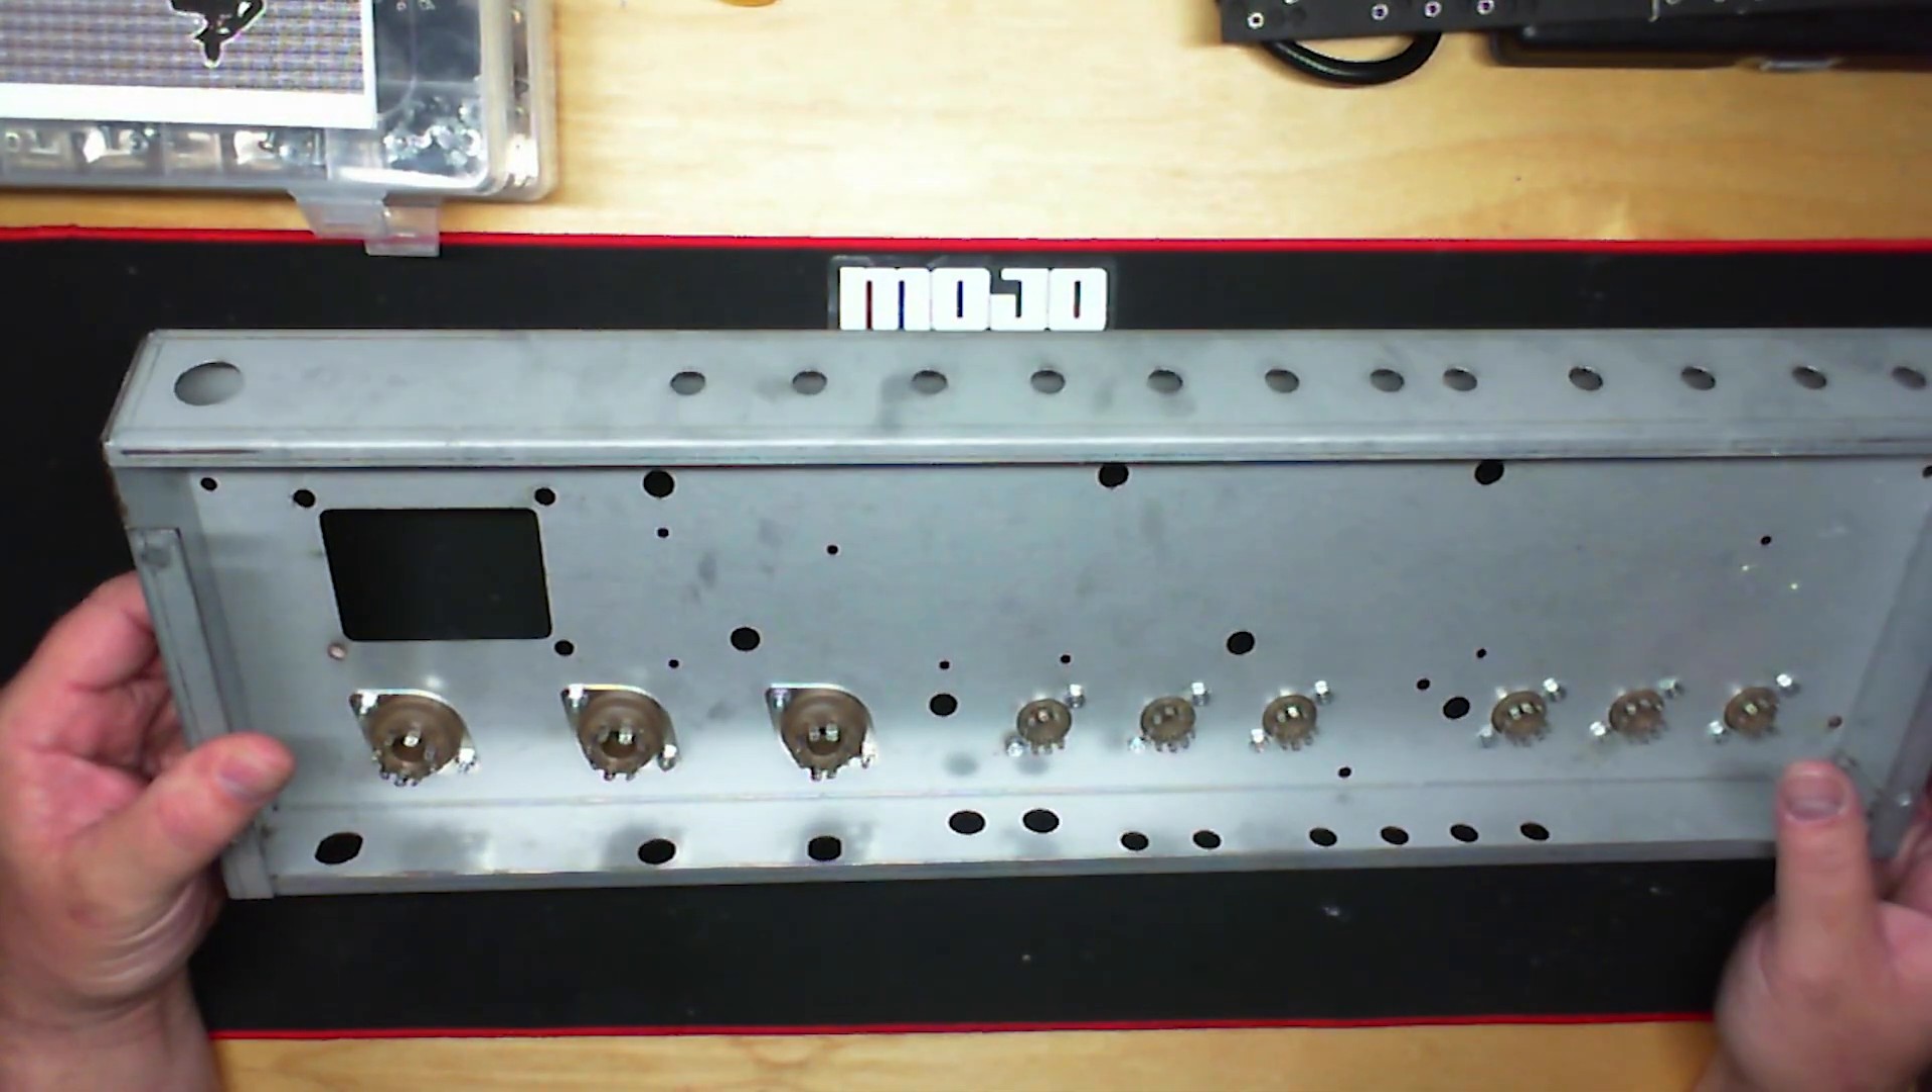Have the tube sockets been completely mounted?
Yes.